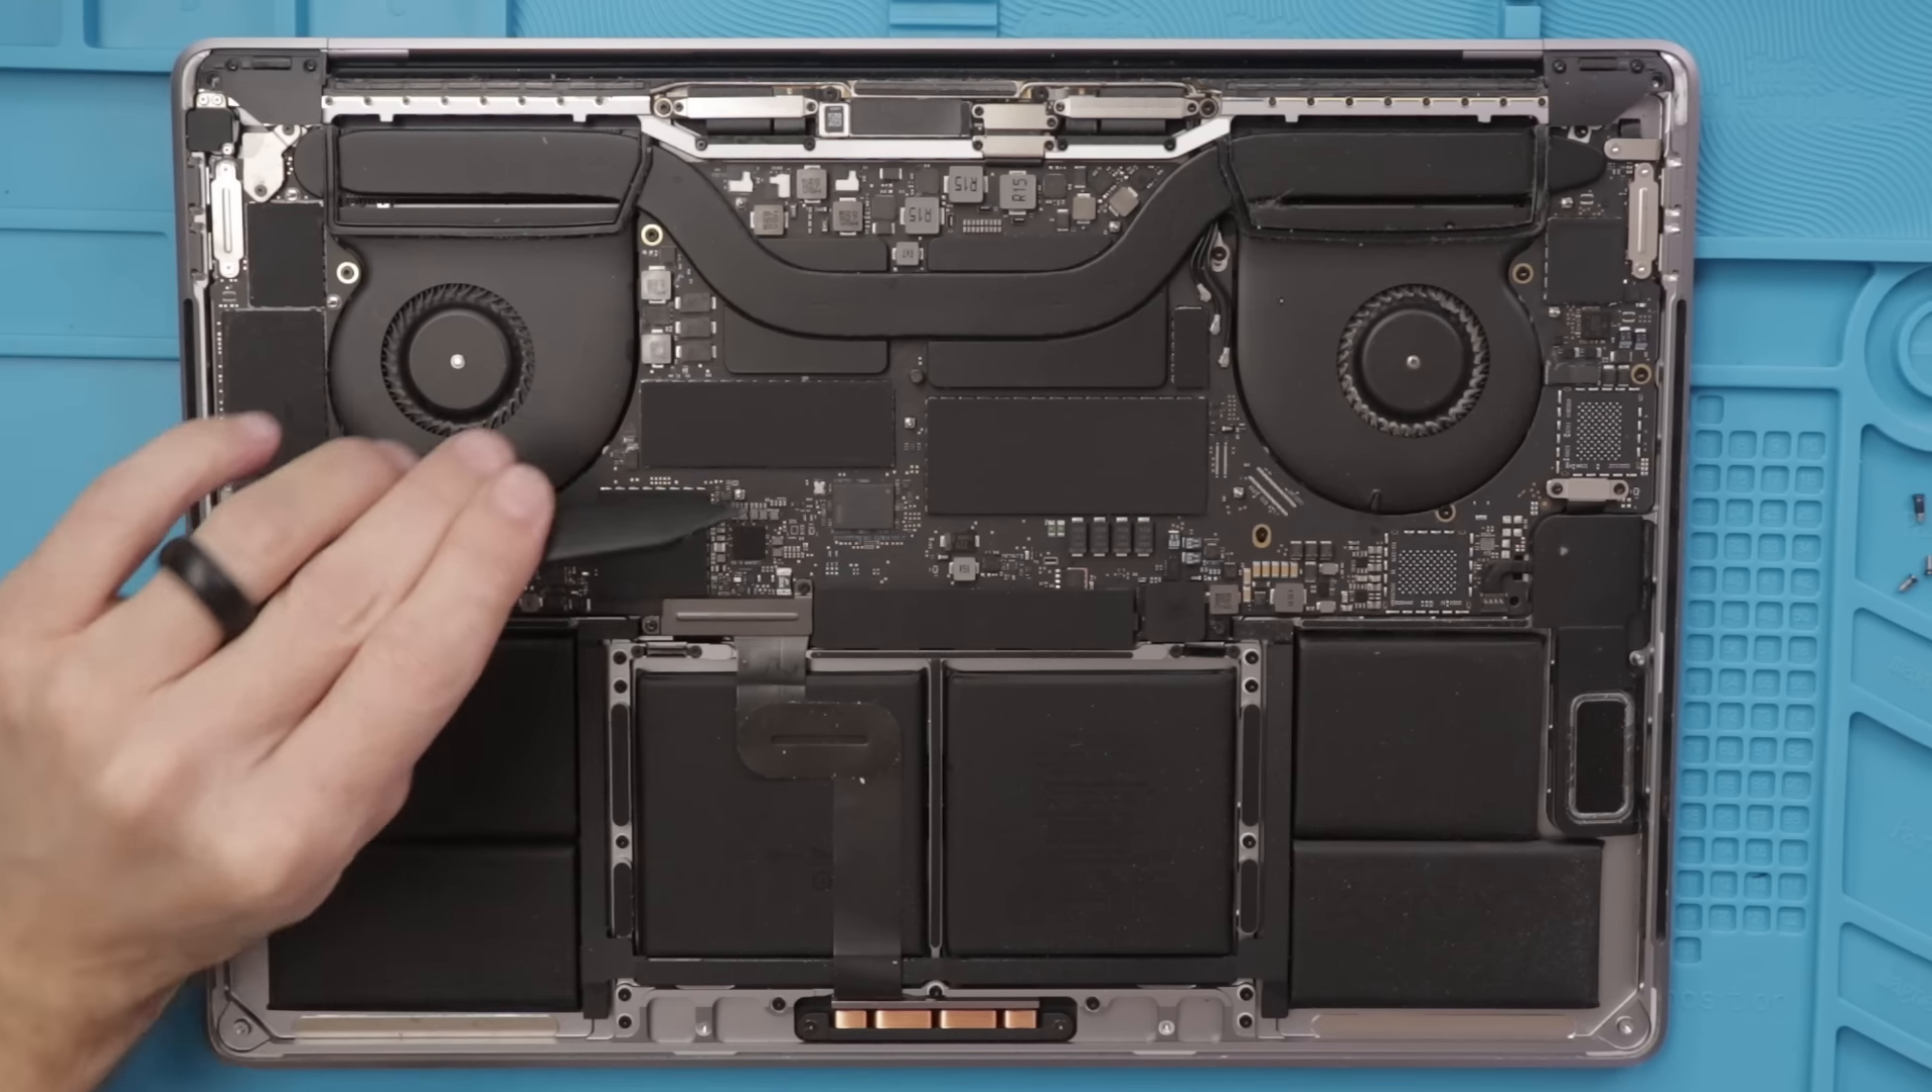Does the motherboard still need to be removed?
Yes.